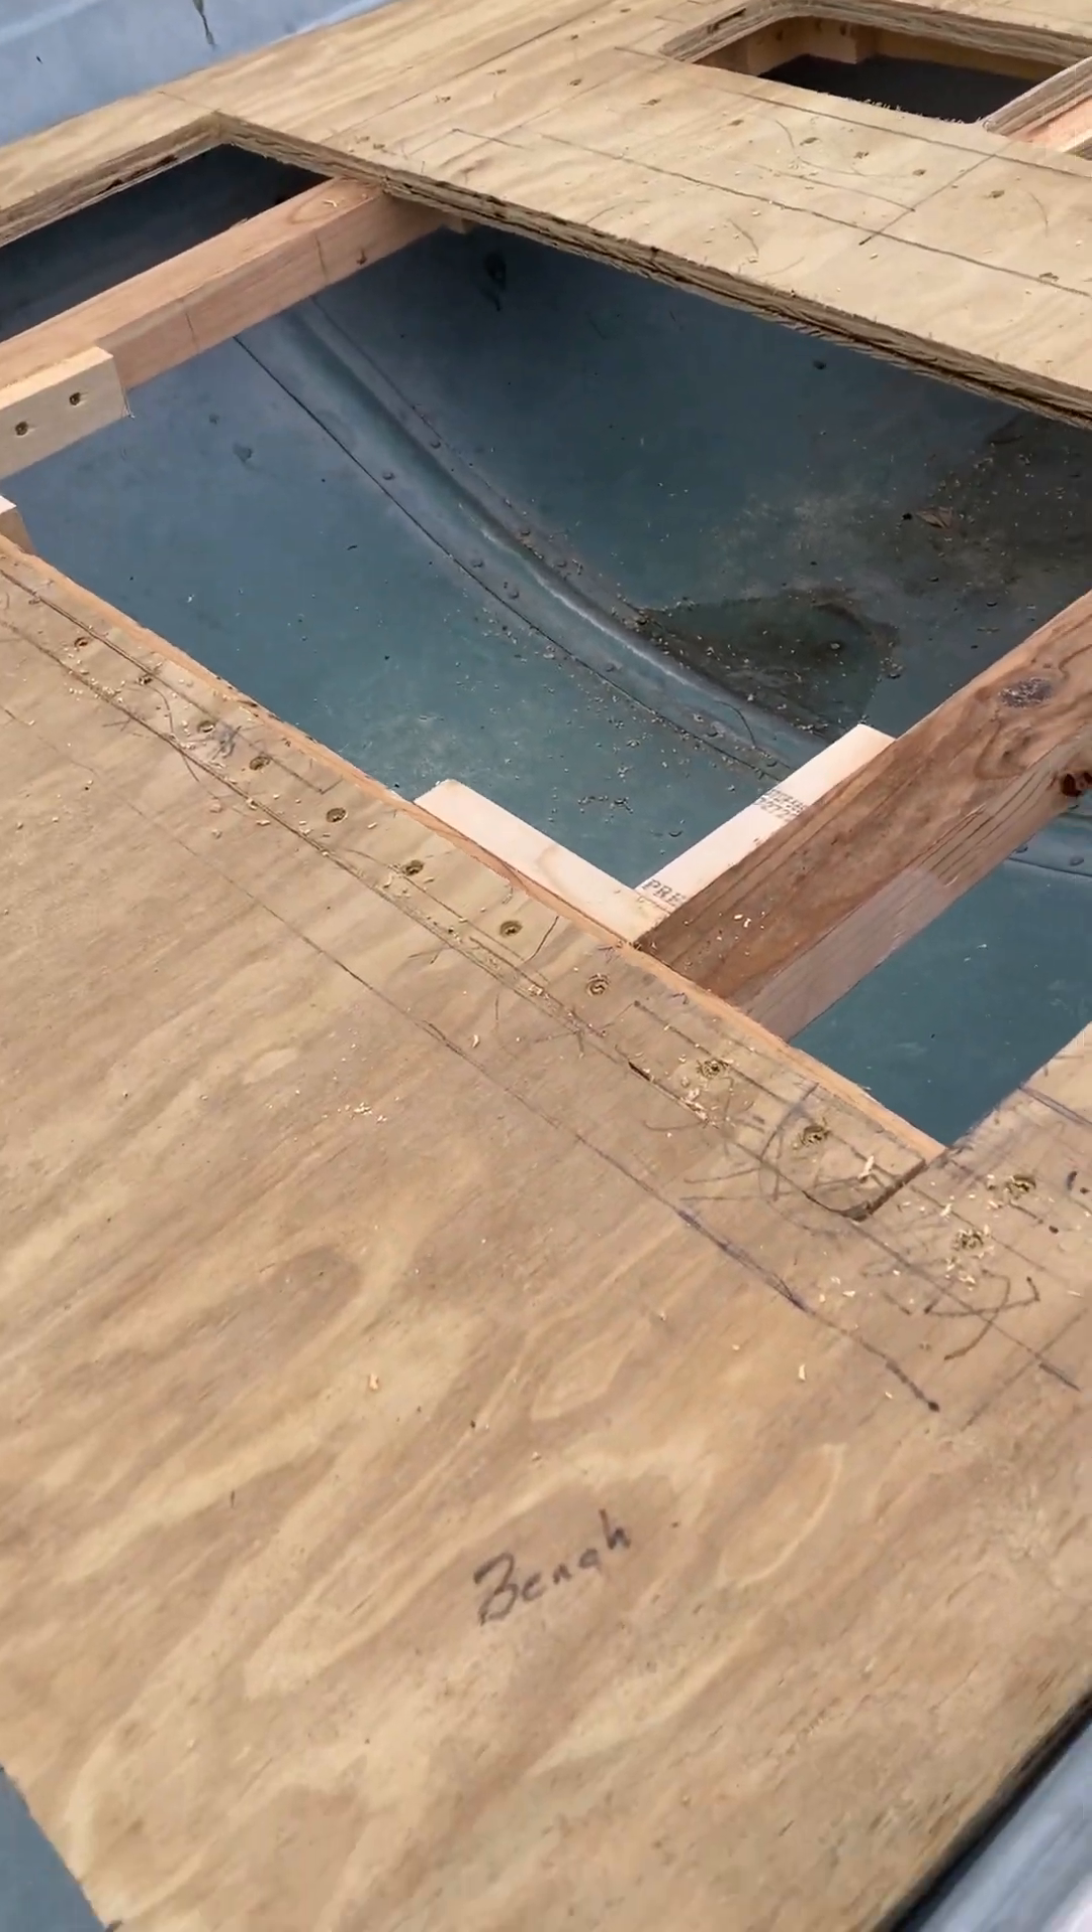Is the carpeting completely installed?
No.